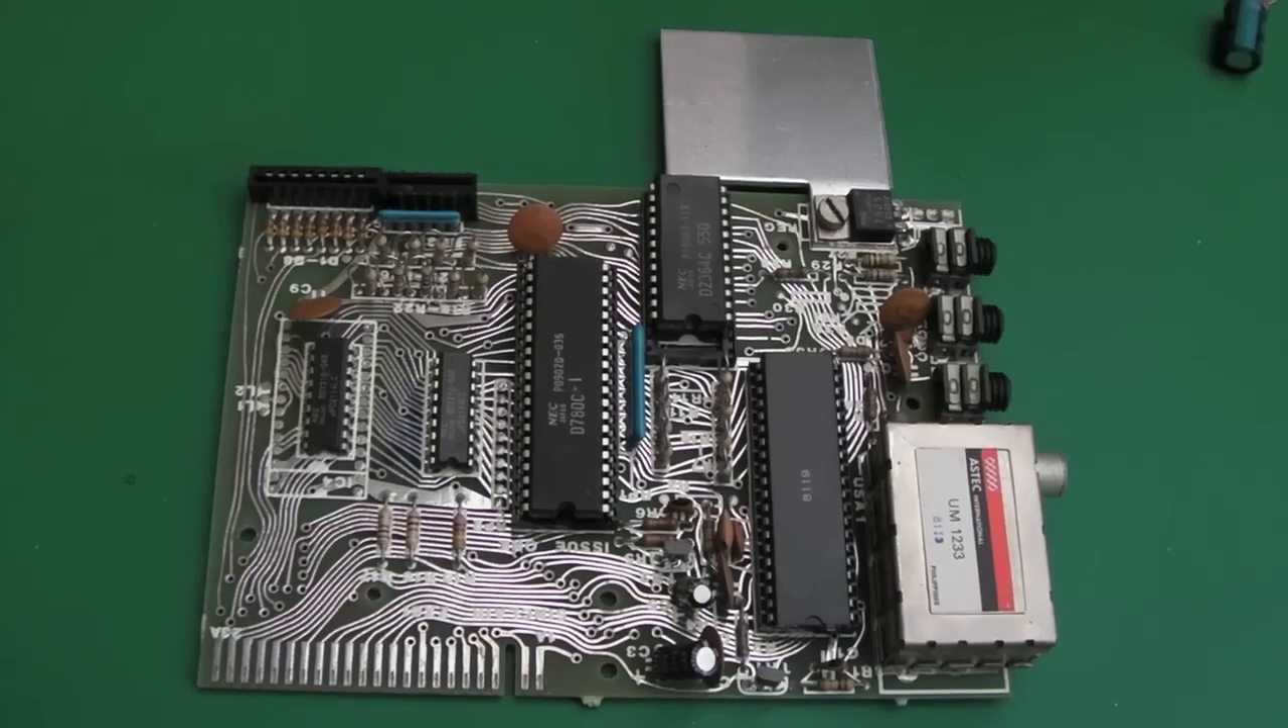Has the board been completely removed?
Yes.